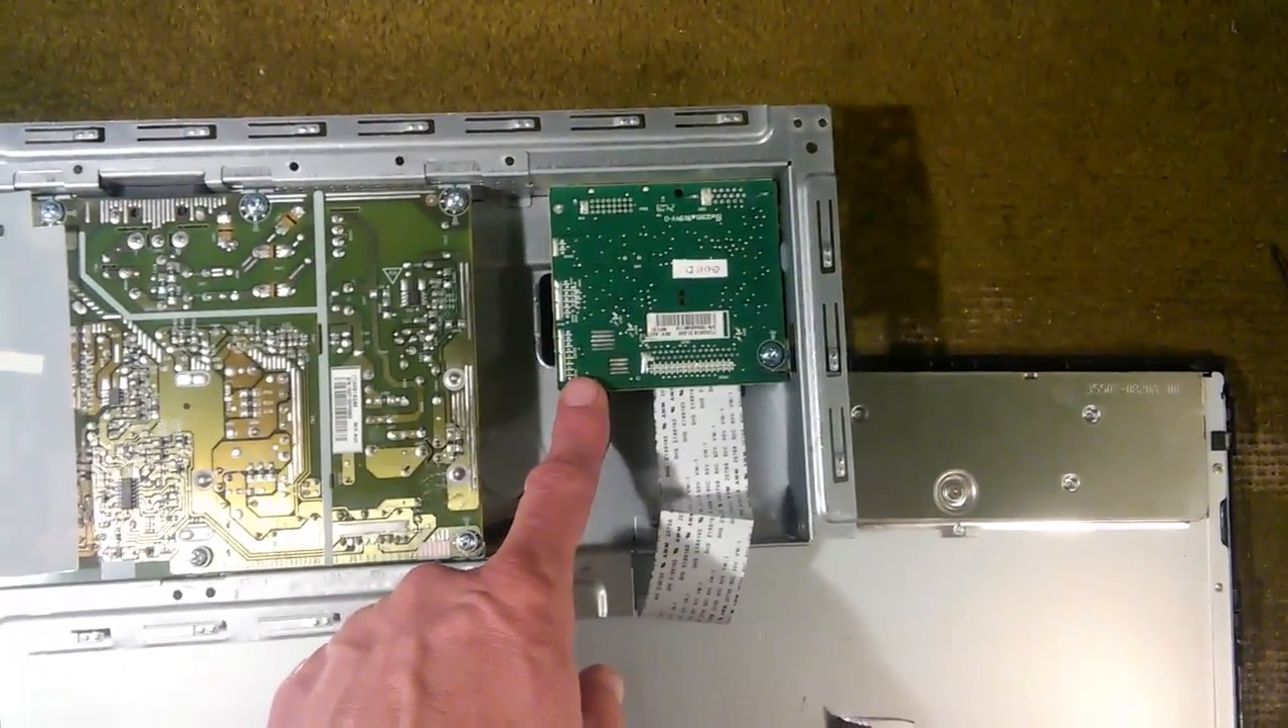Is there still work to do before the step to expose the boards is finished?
No.